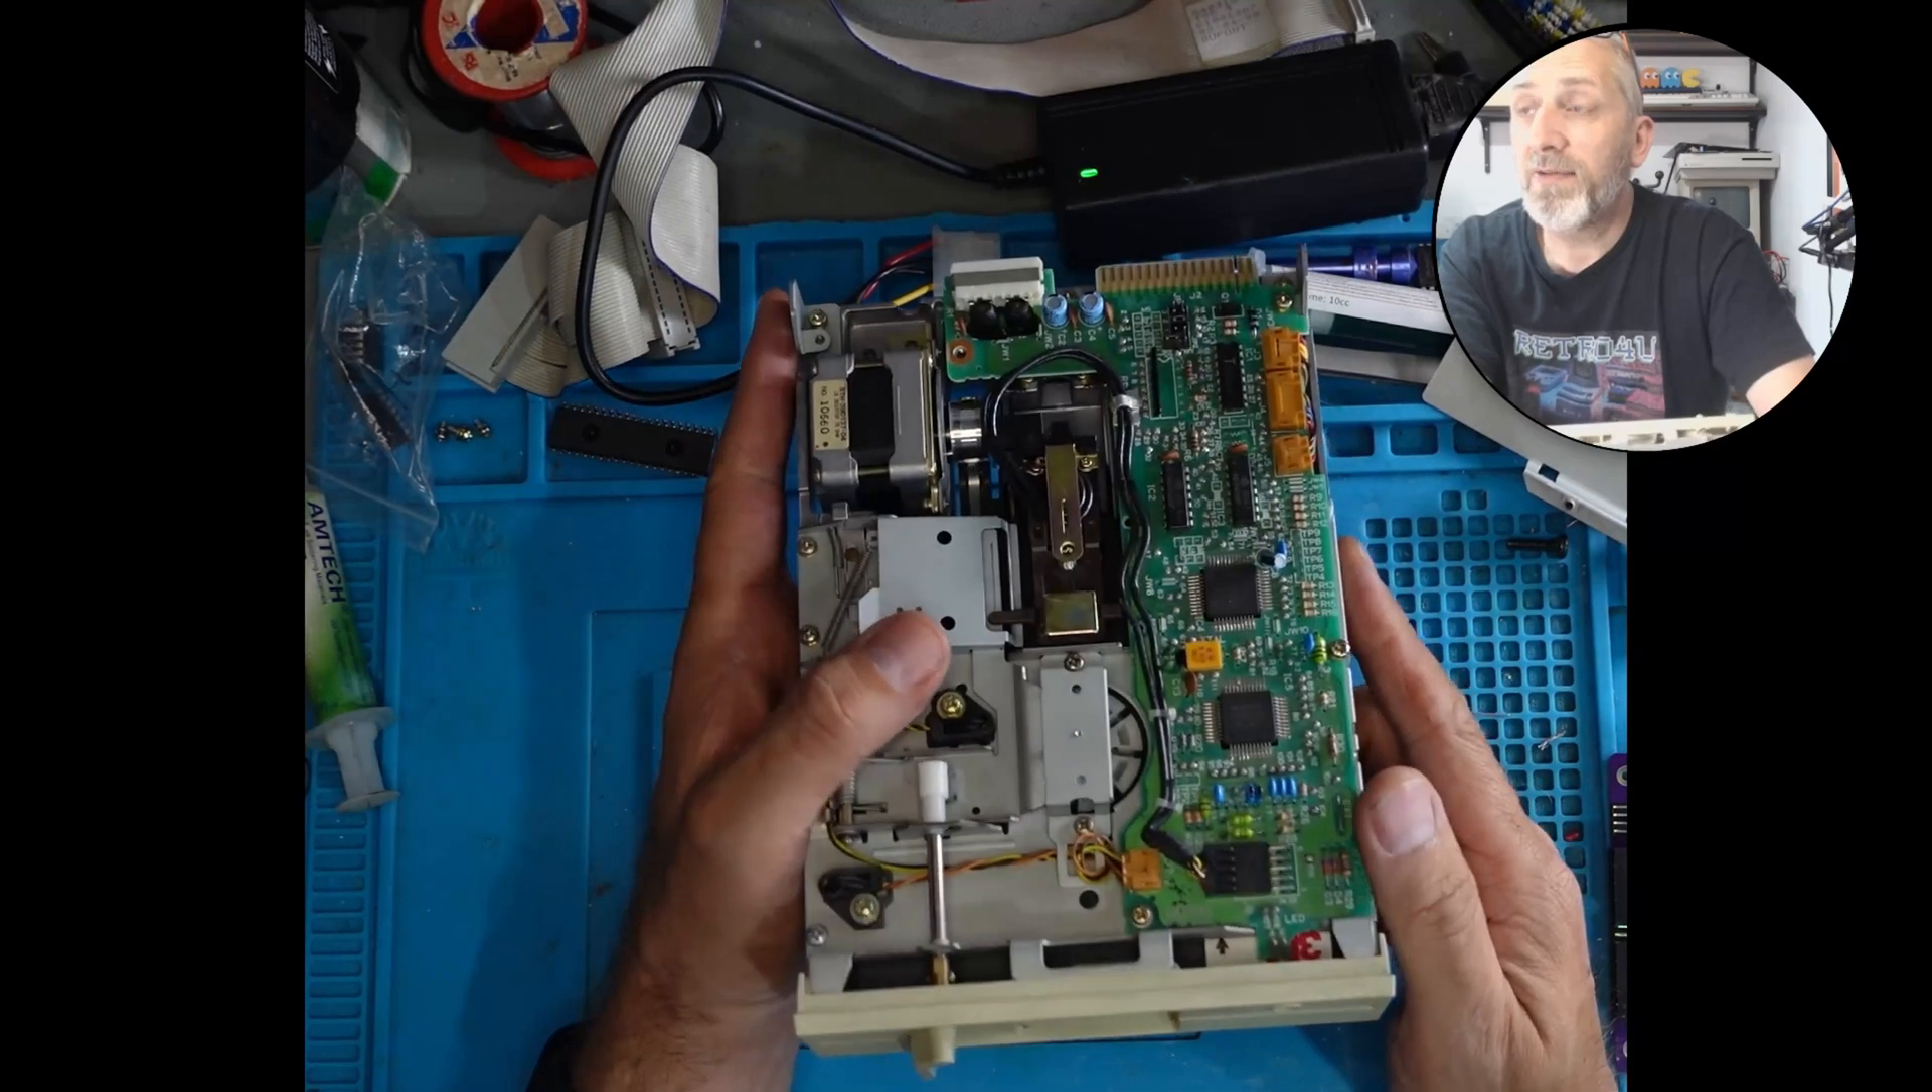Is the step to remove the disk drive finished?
Yes.